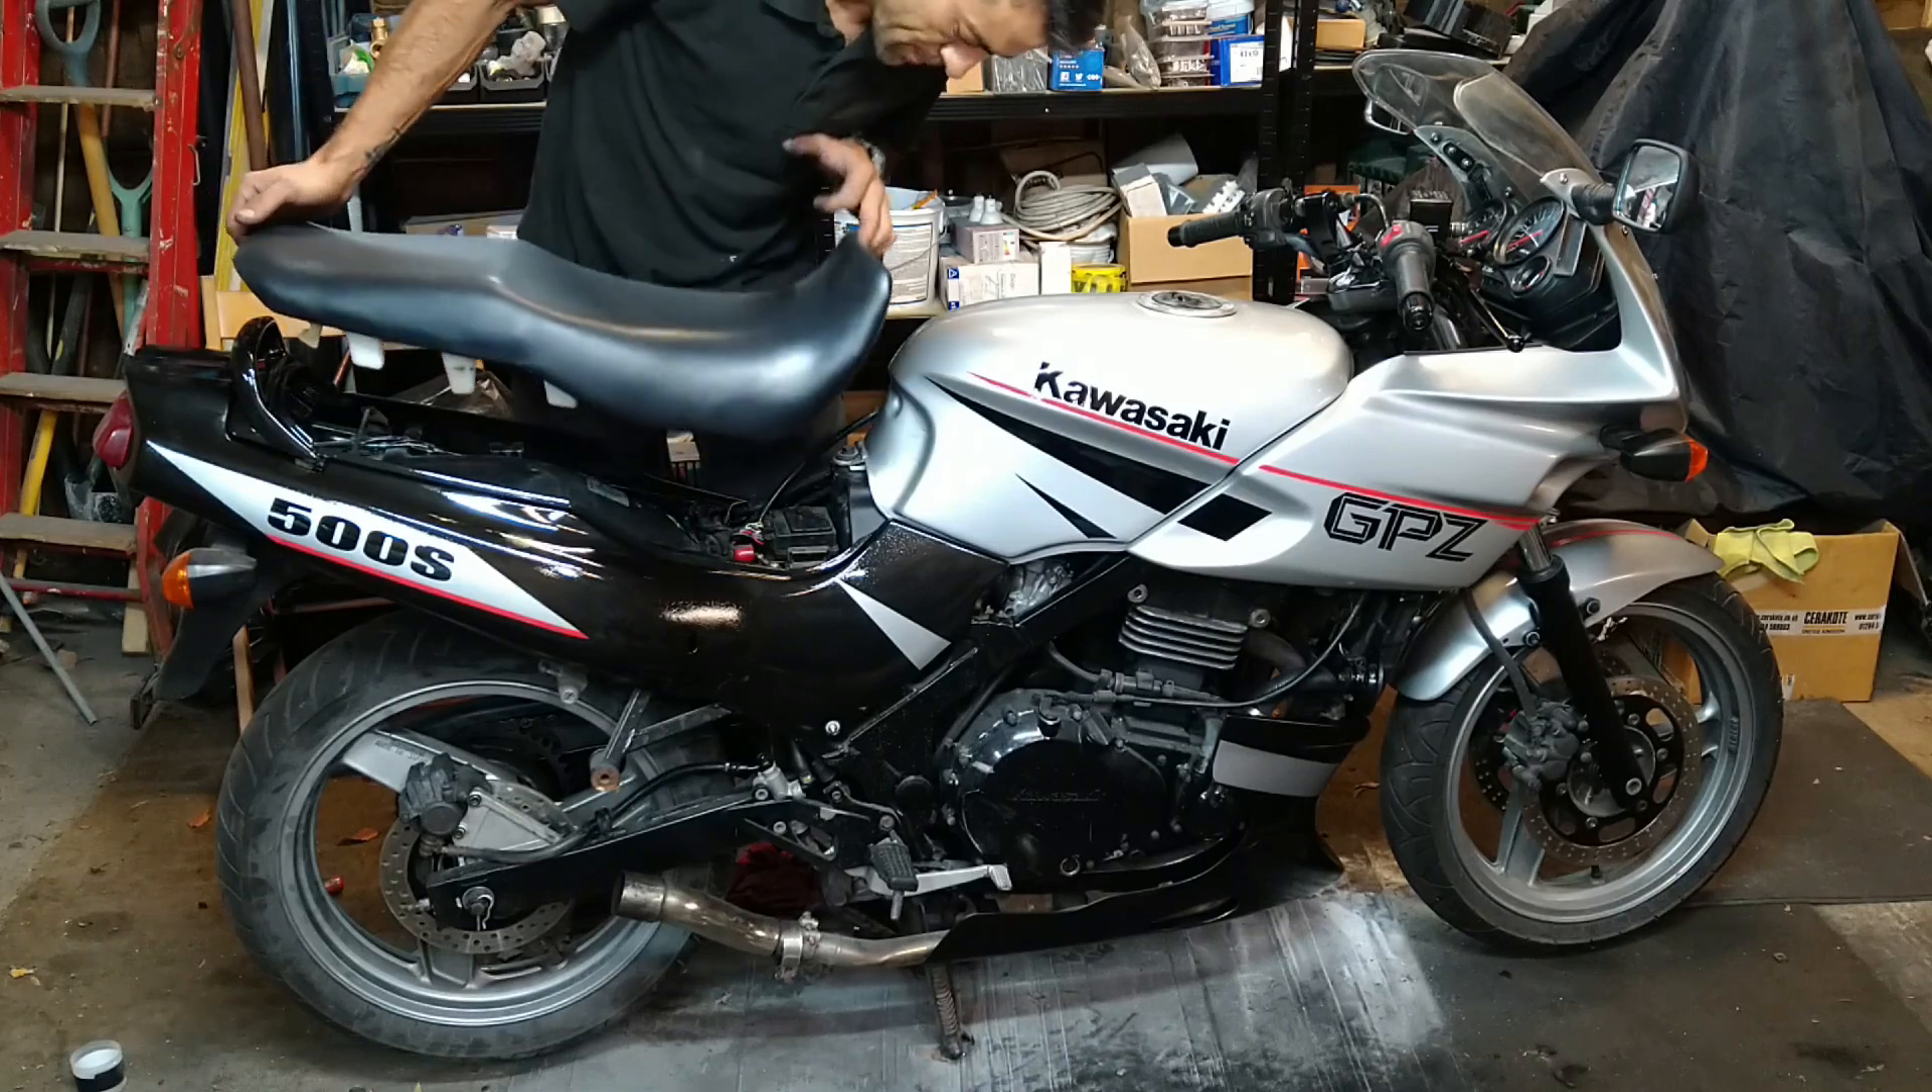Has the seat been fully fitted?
No.